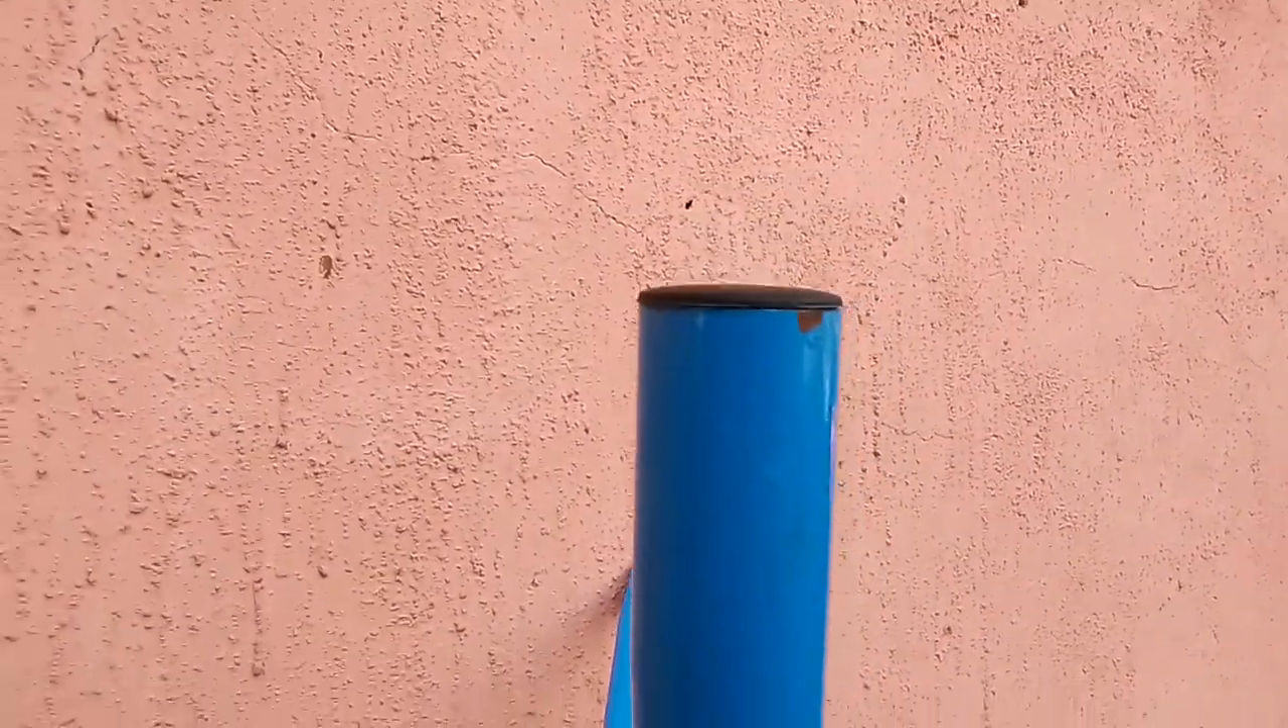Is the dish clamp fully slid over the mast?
No.